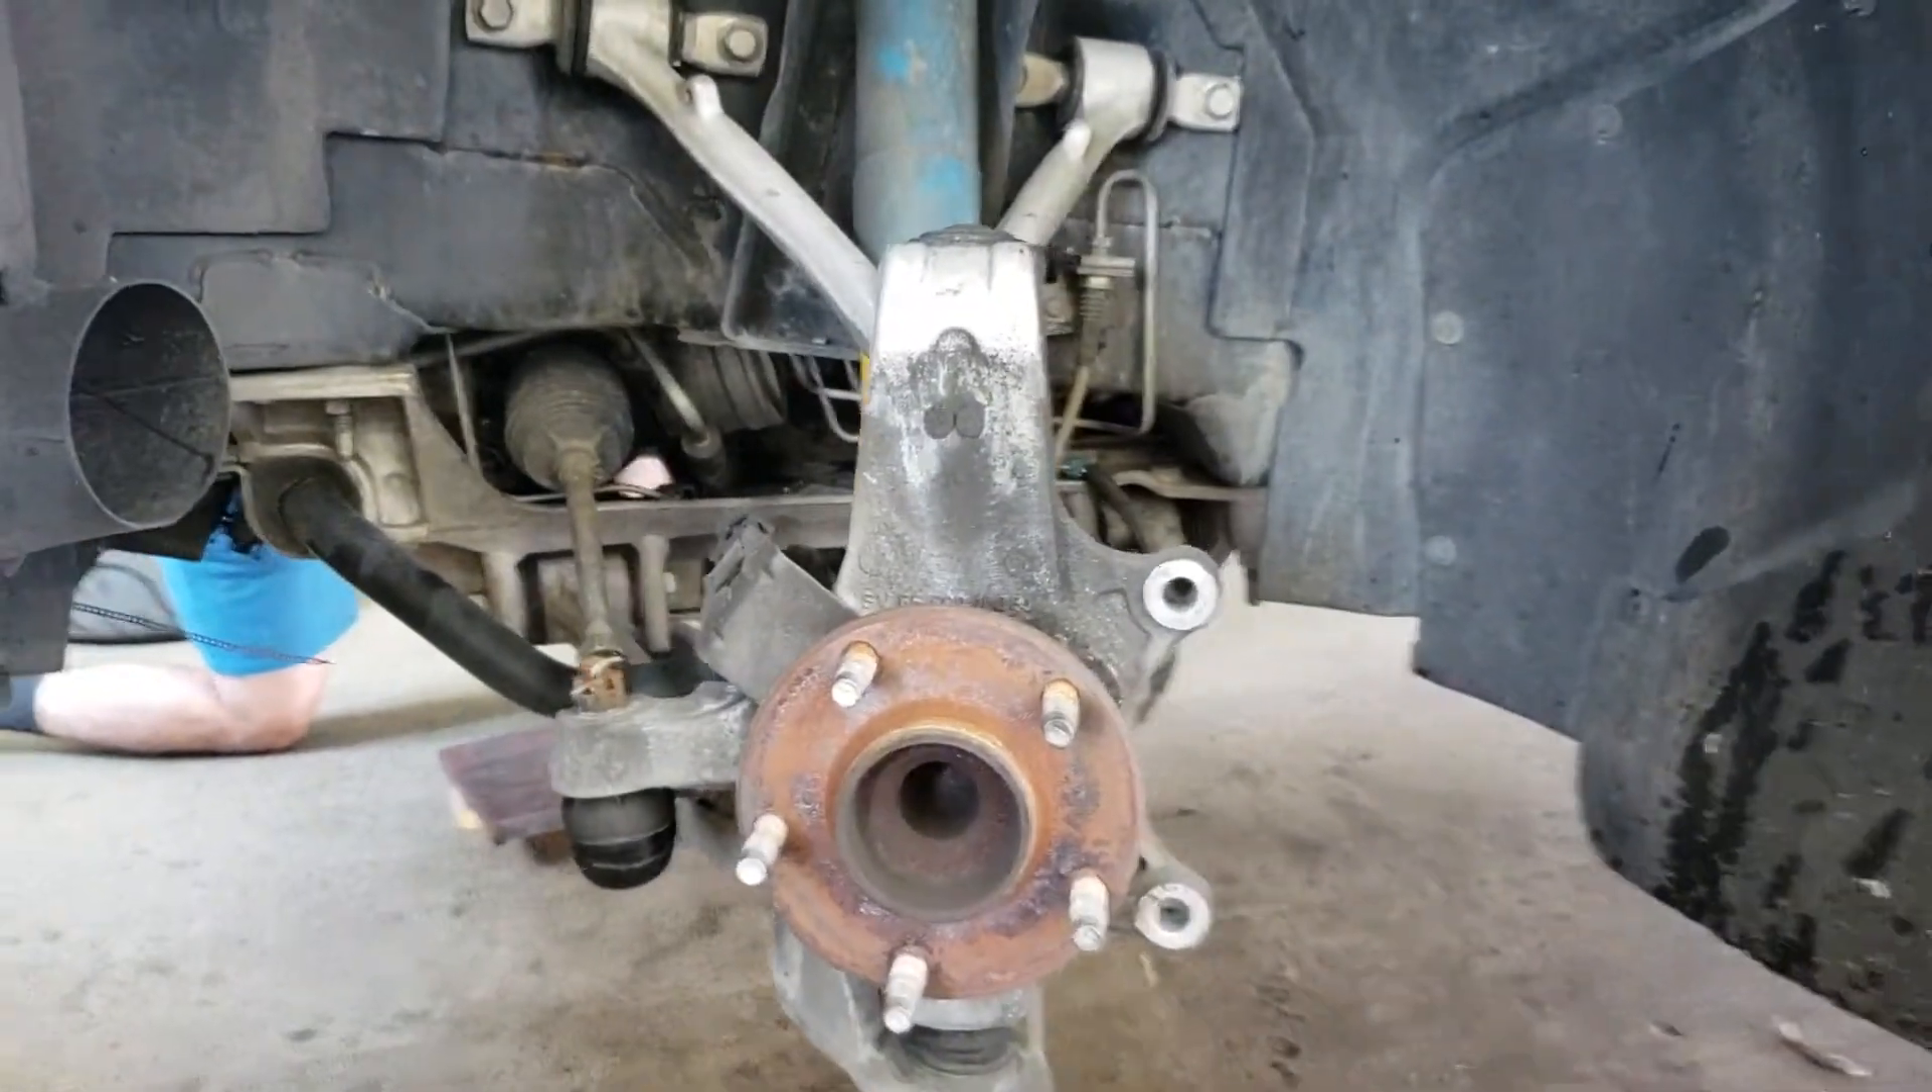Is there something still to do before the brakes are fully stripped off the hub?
No.